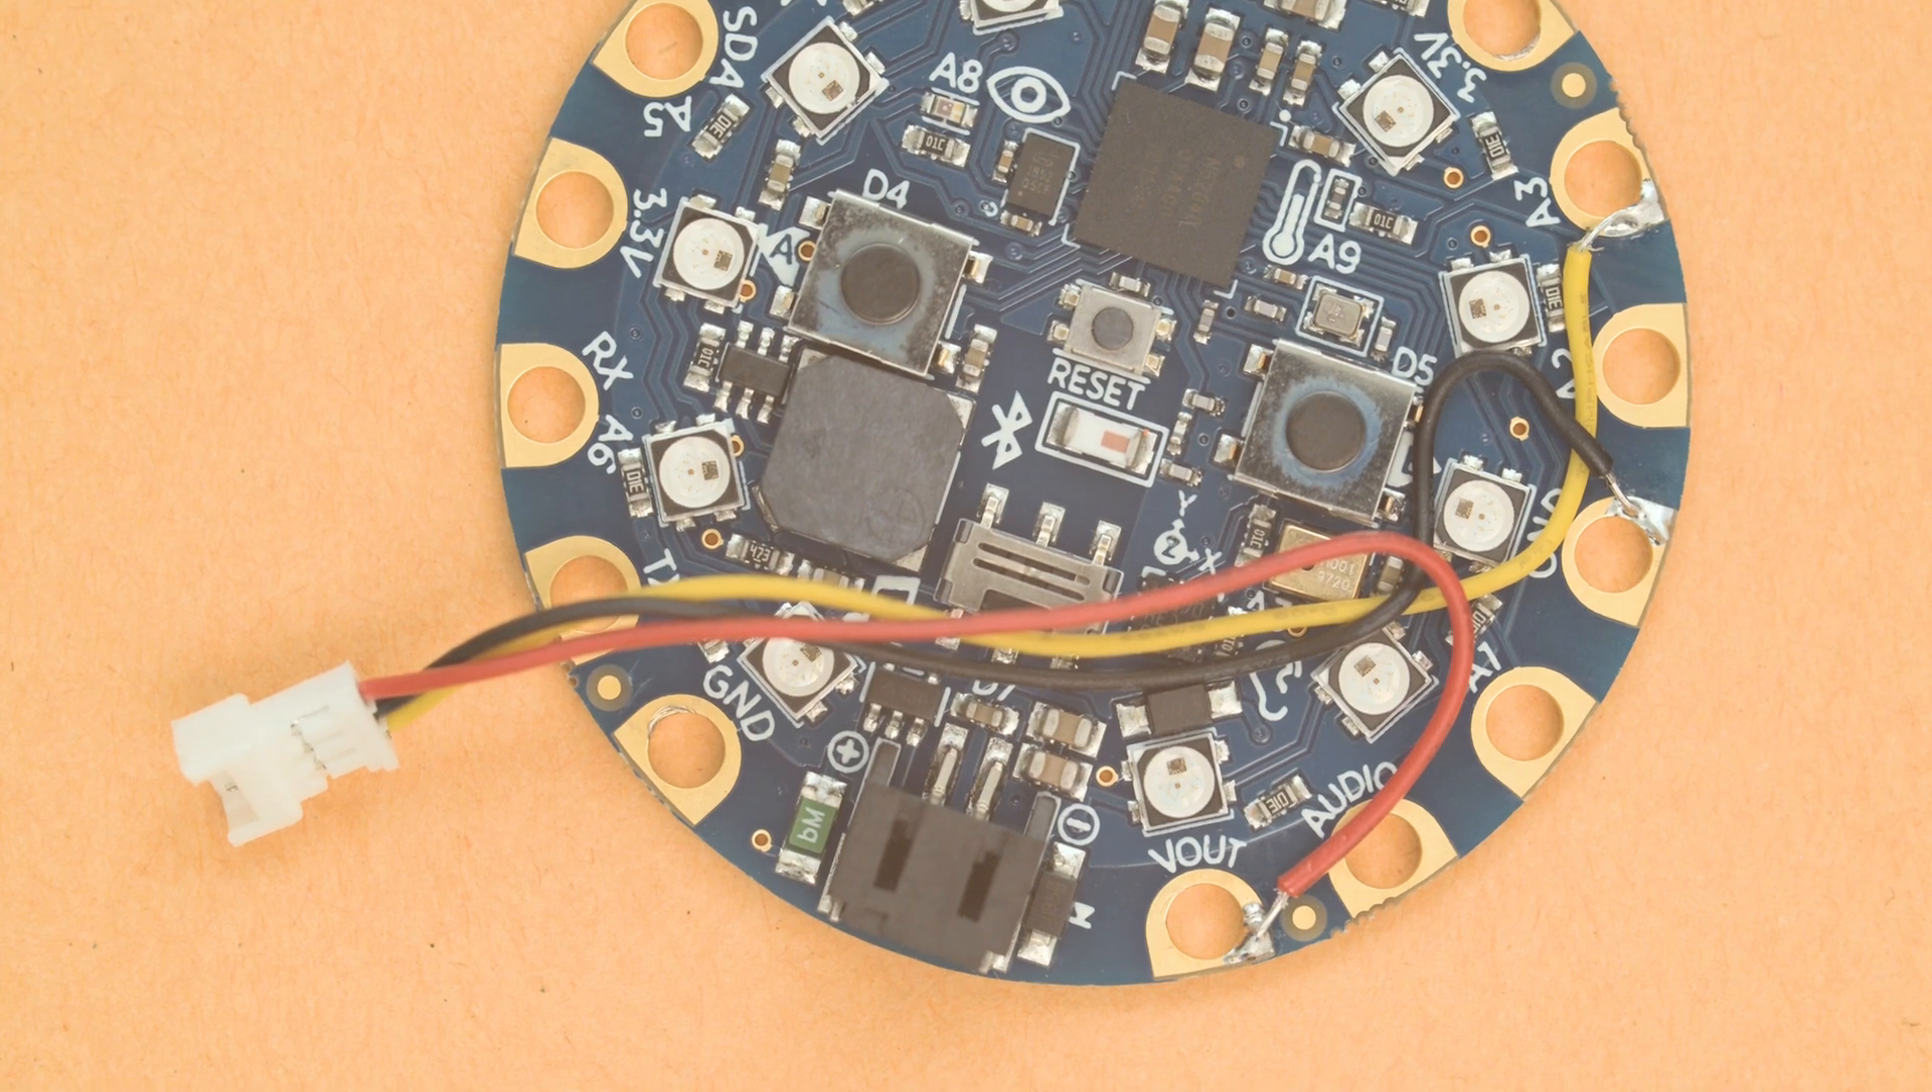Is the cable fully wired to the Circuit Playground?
Yes.